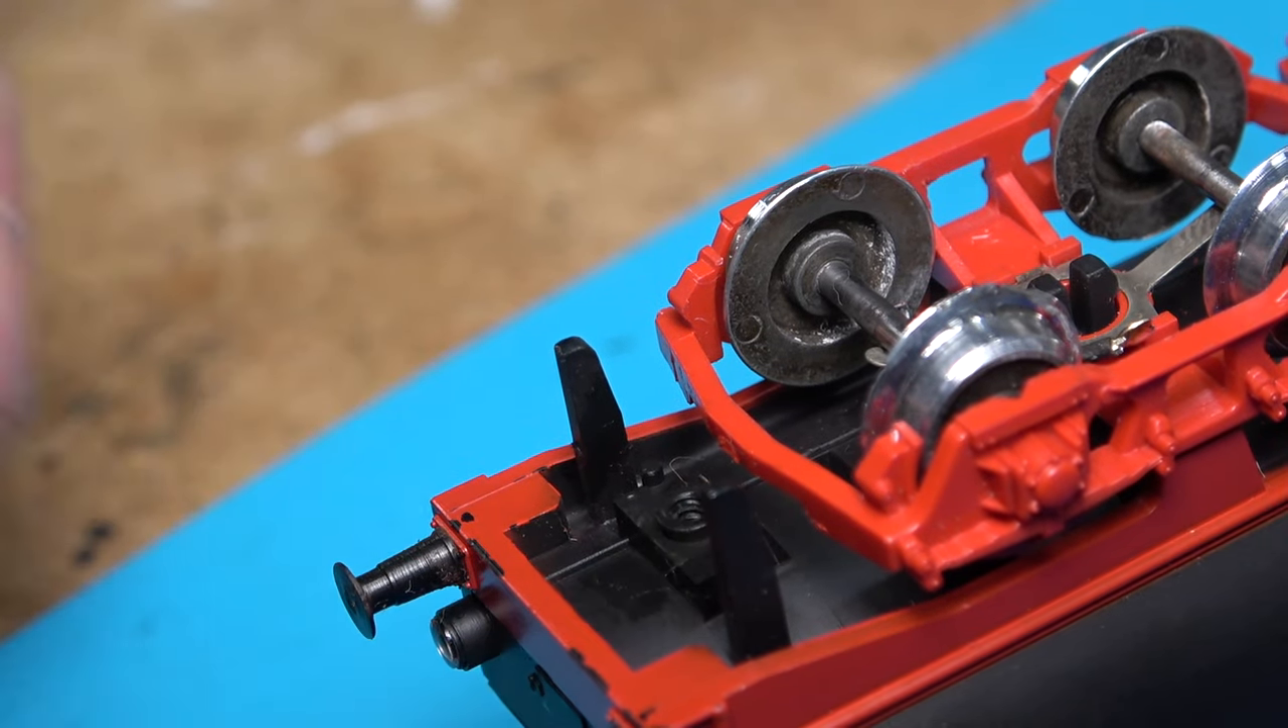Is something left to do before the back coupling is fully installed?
Yes.